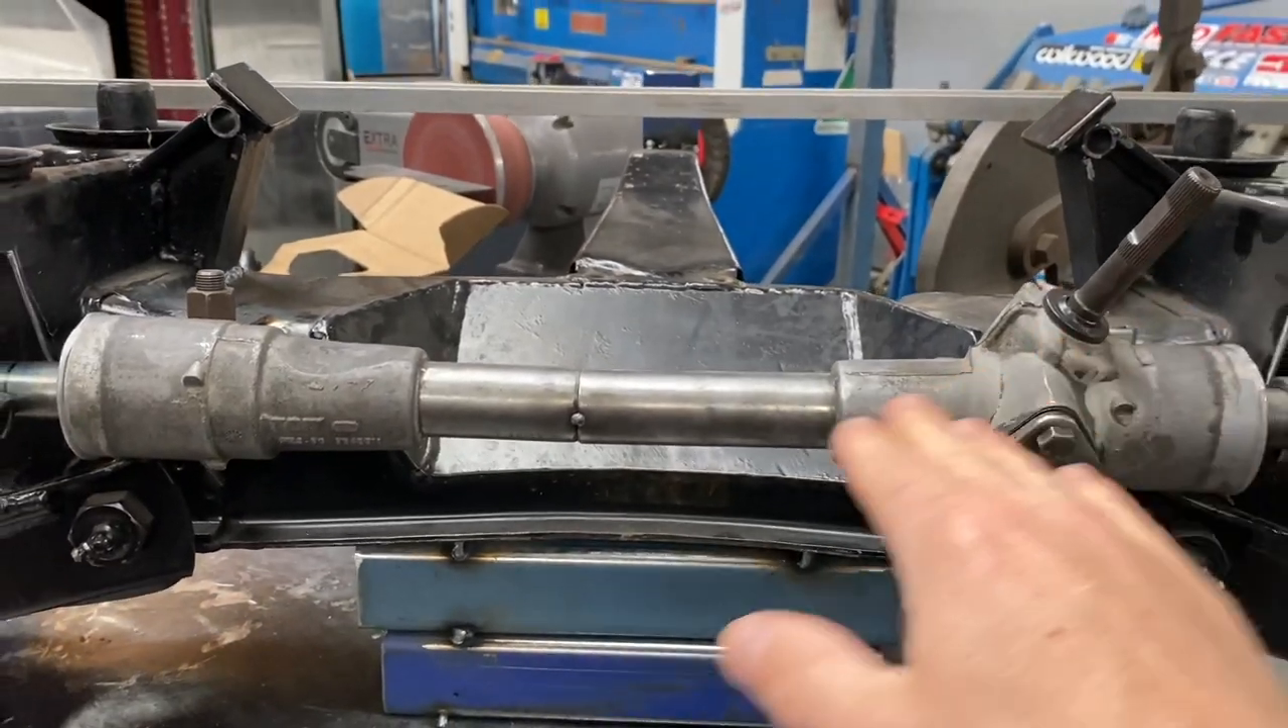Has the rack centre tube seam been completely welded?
No.